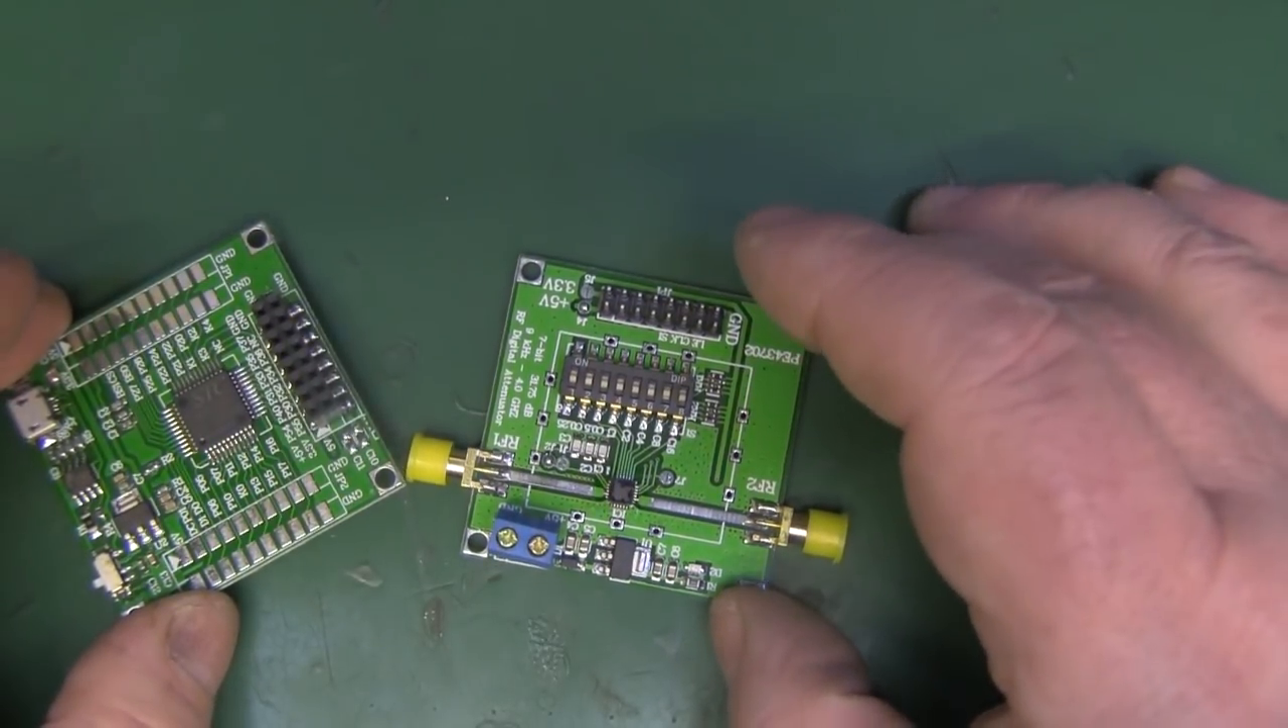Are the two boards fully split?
Yes.